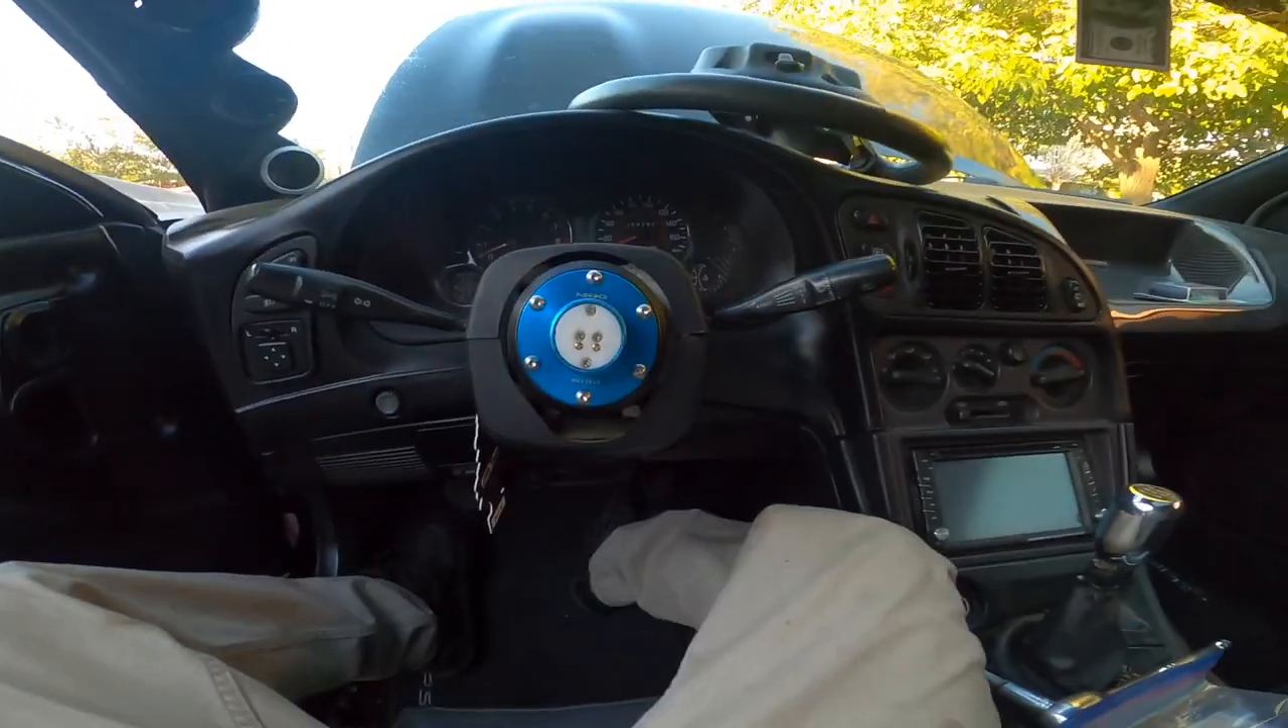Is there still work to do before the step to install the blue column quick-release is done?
No.